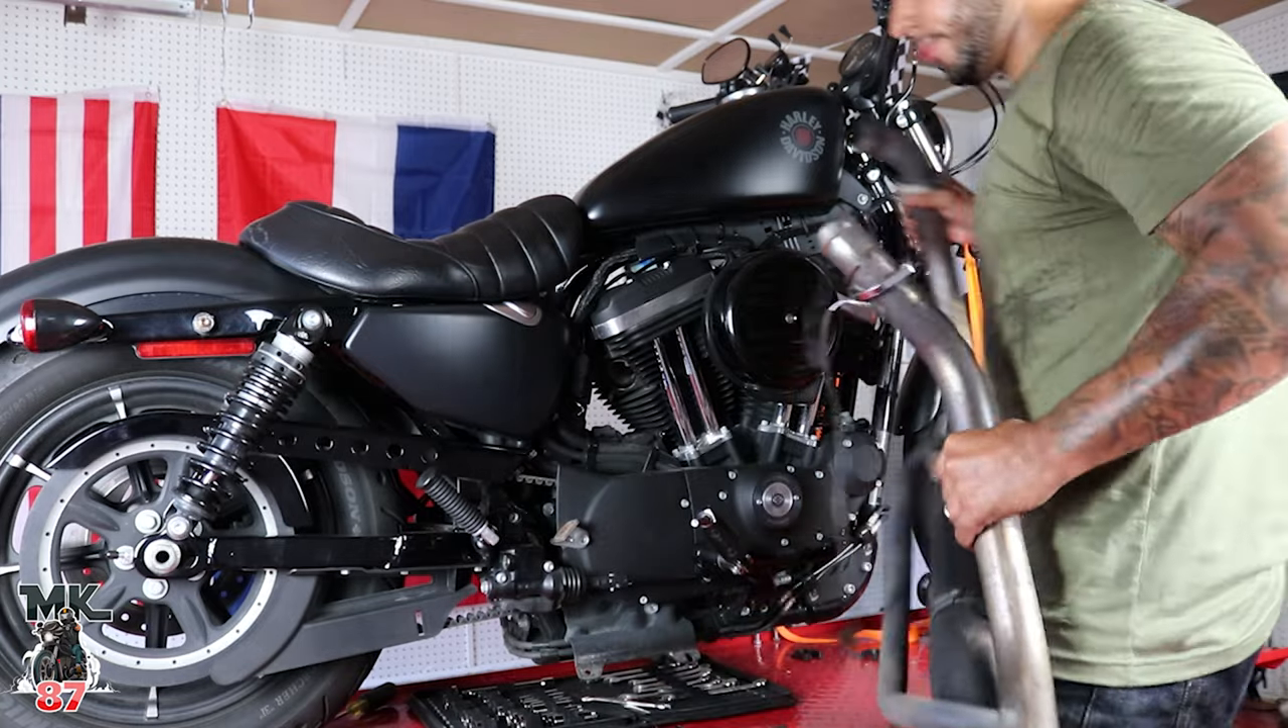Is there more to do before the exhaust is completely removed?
No.